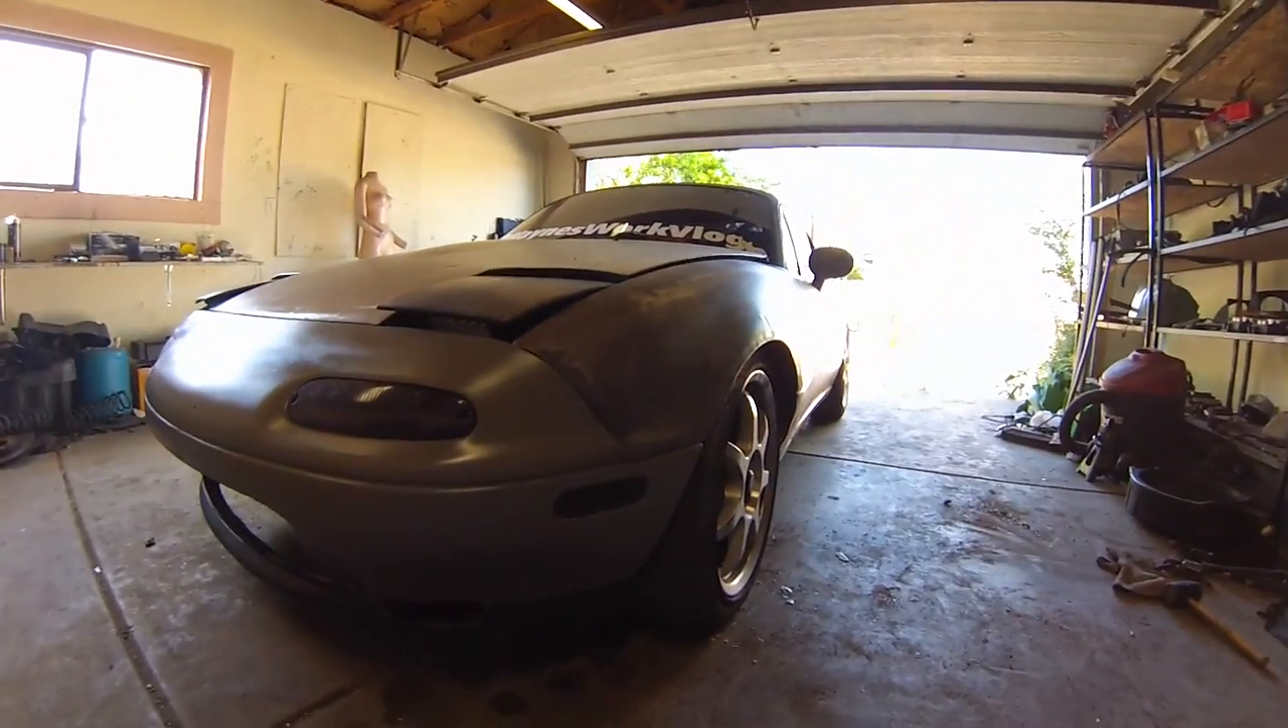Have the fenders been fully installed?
Yes.